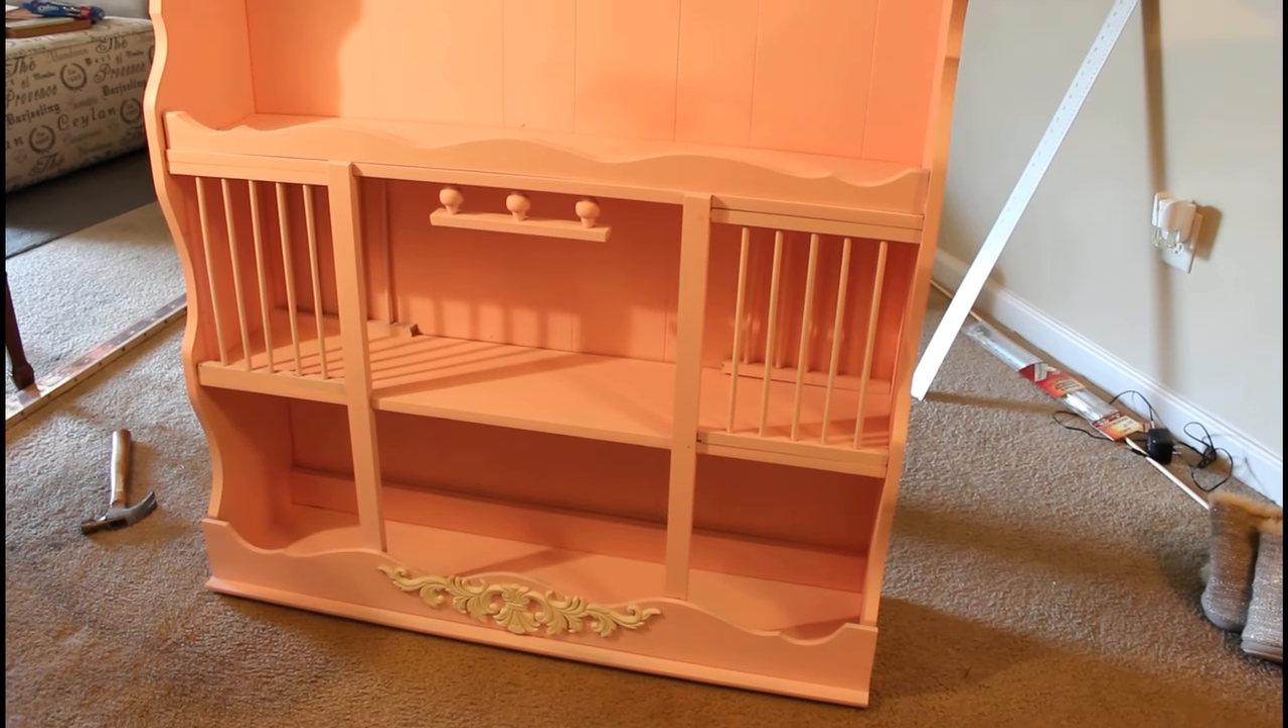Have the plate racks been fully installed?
Yes.